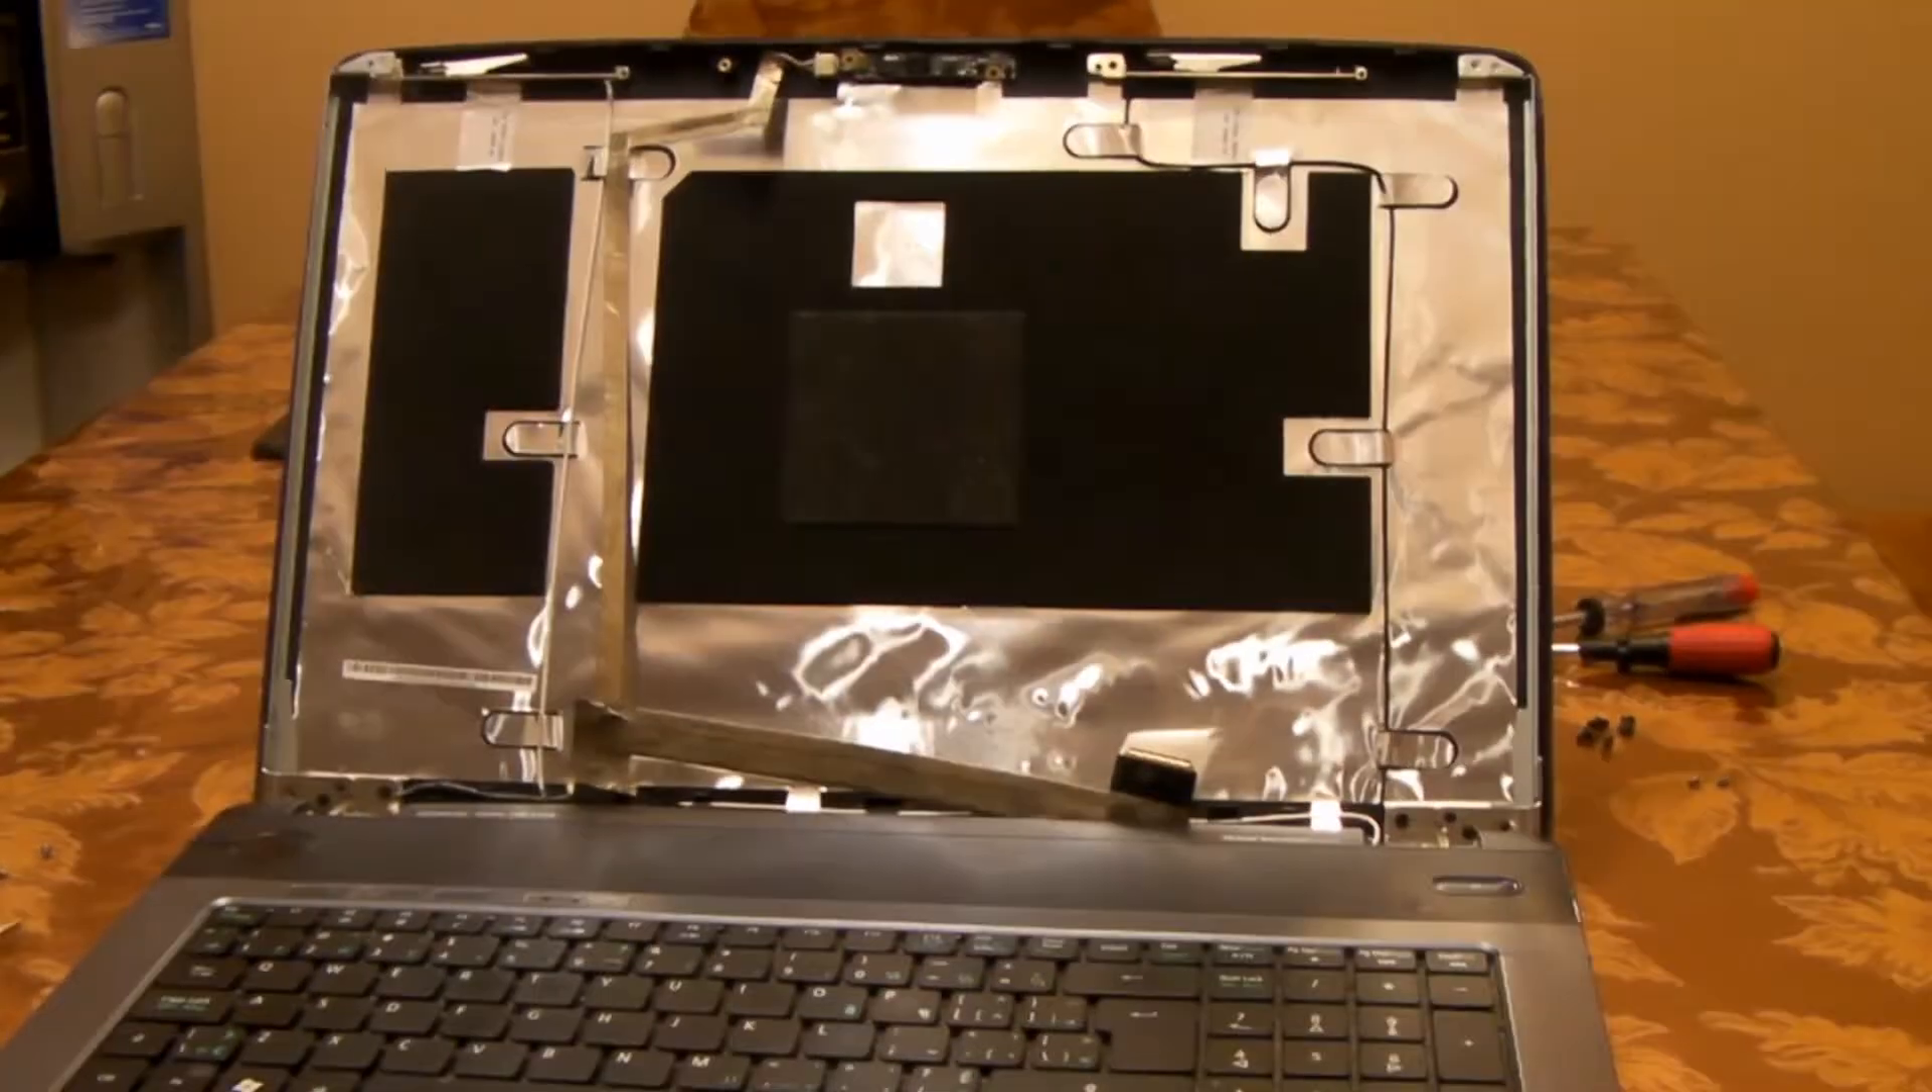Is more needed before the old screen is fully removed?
No.